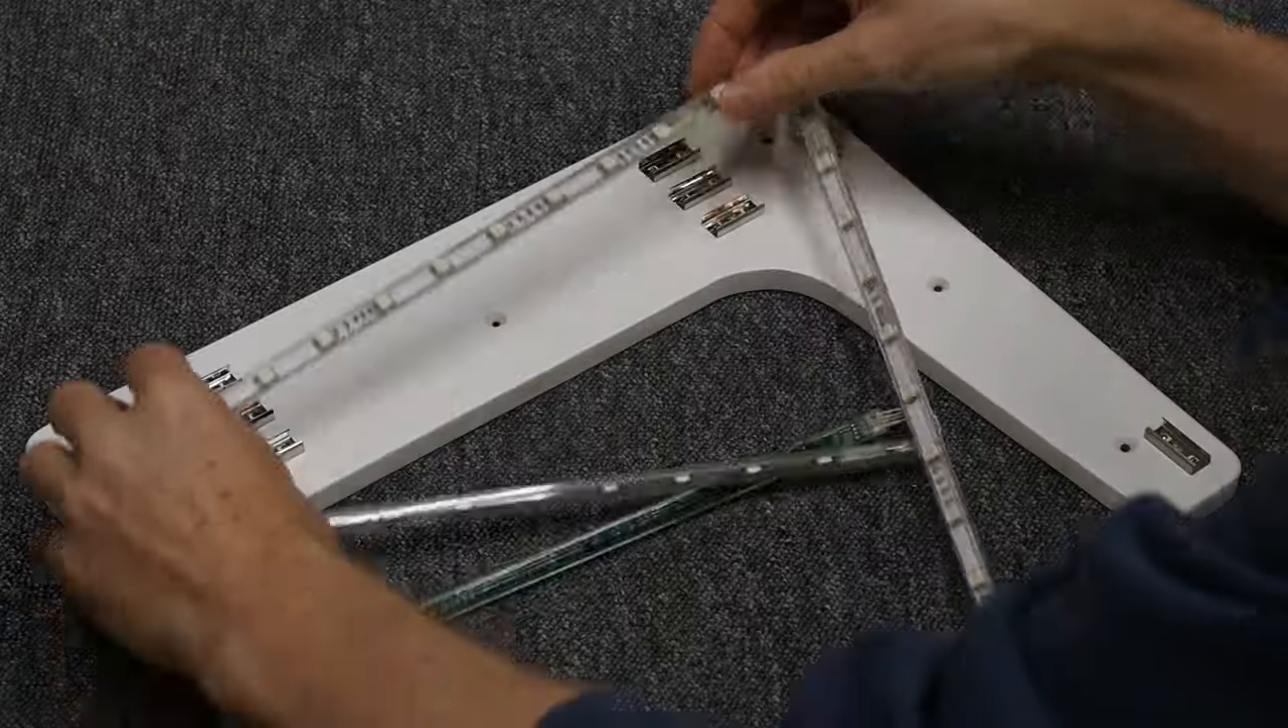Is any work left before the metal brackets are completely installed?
No.